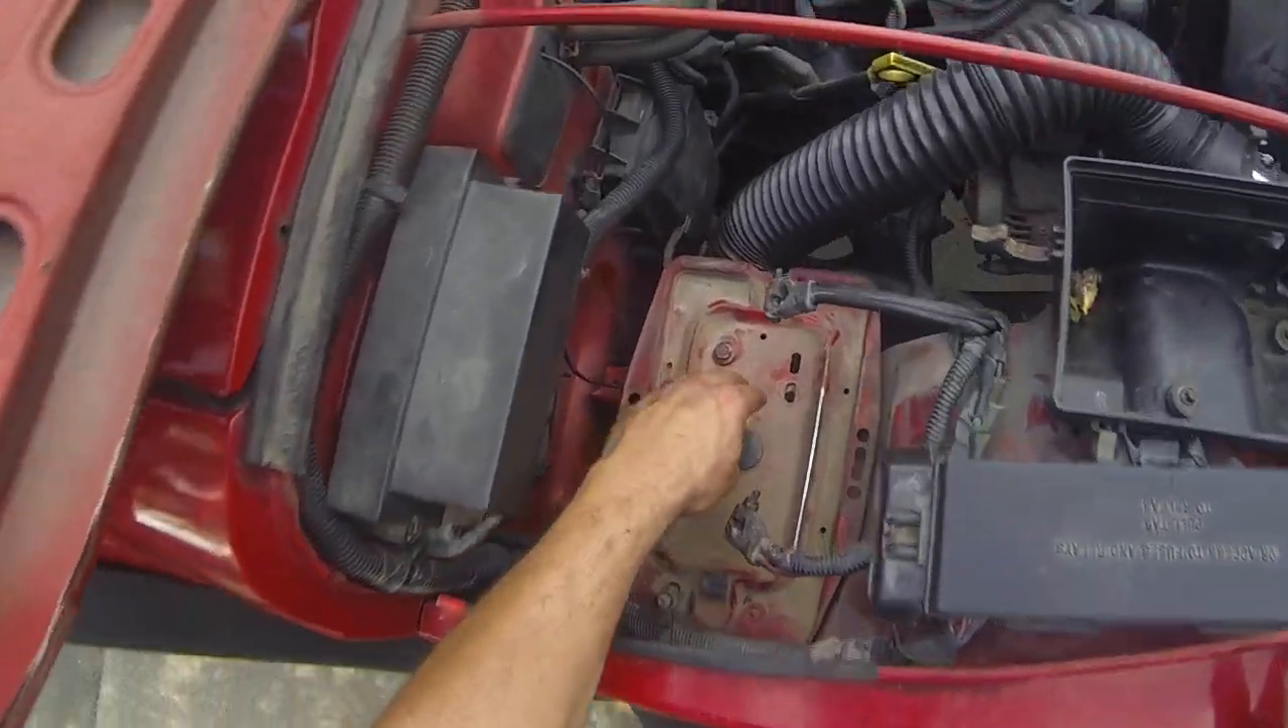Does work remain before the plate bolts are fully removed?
Yes.